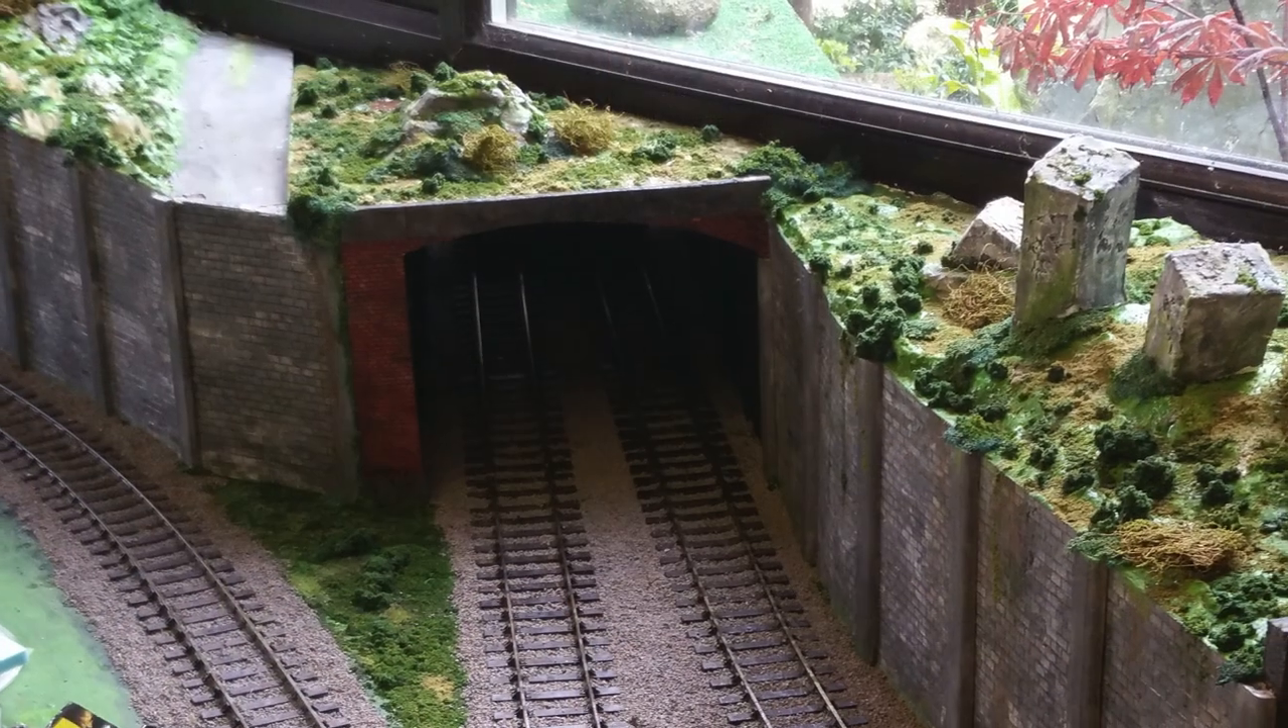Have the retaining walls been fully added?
Yes.